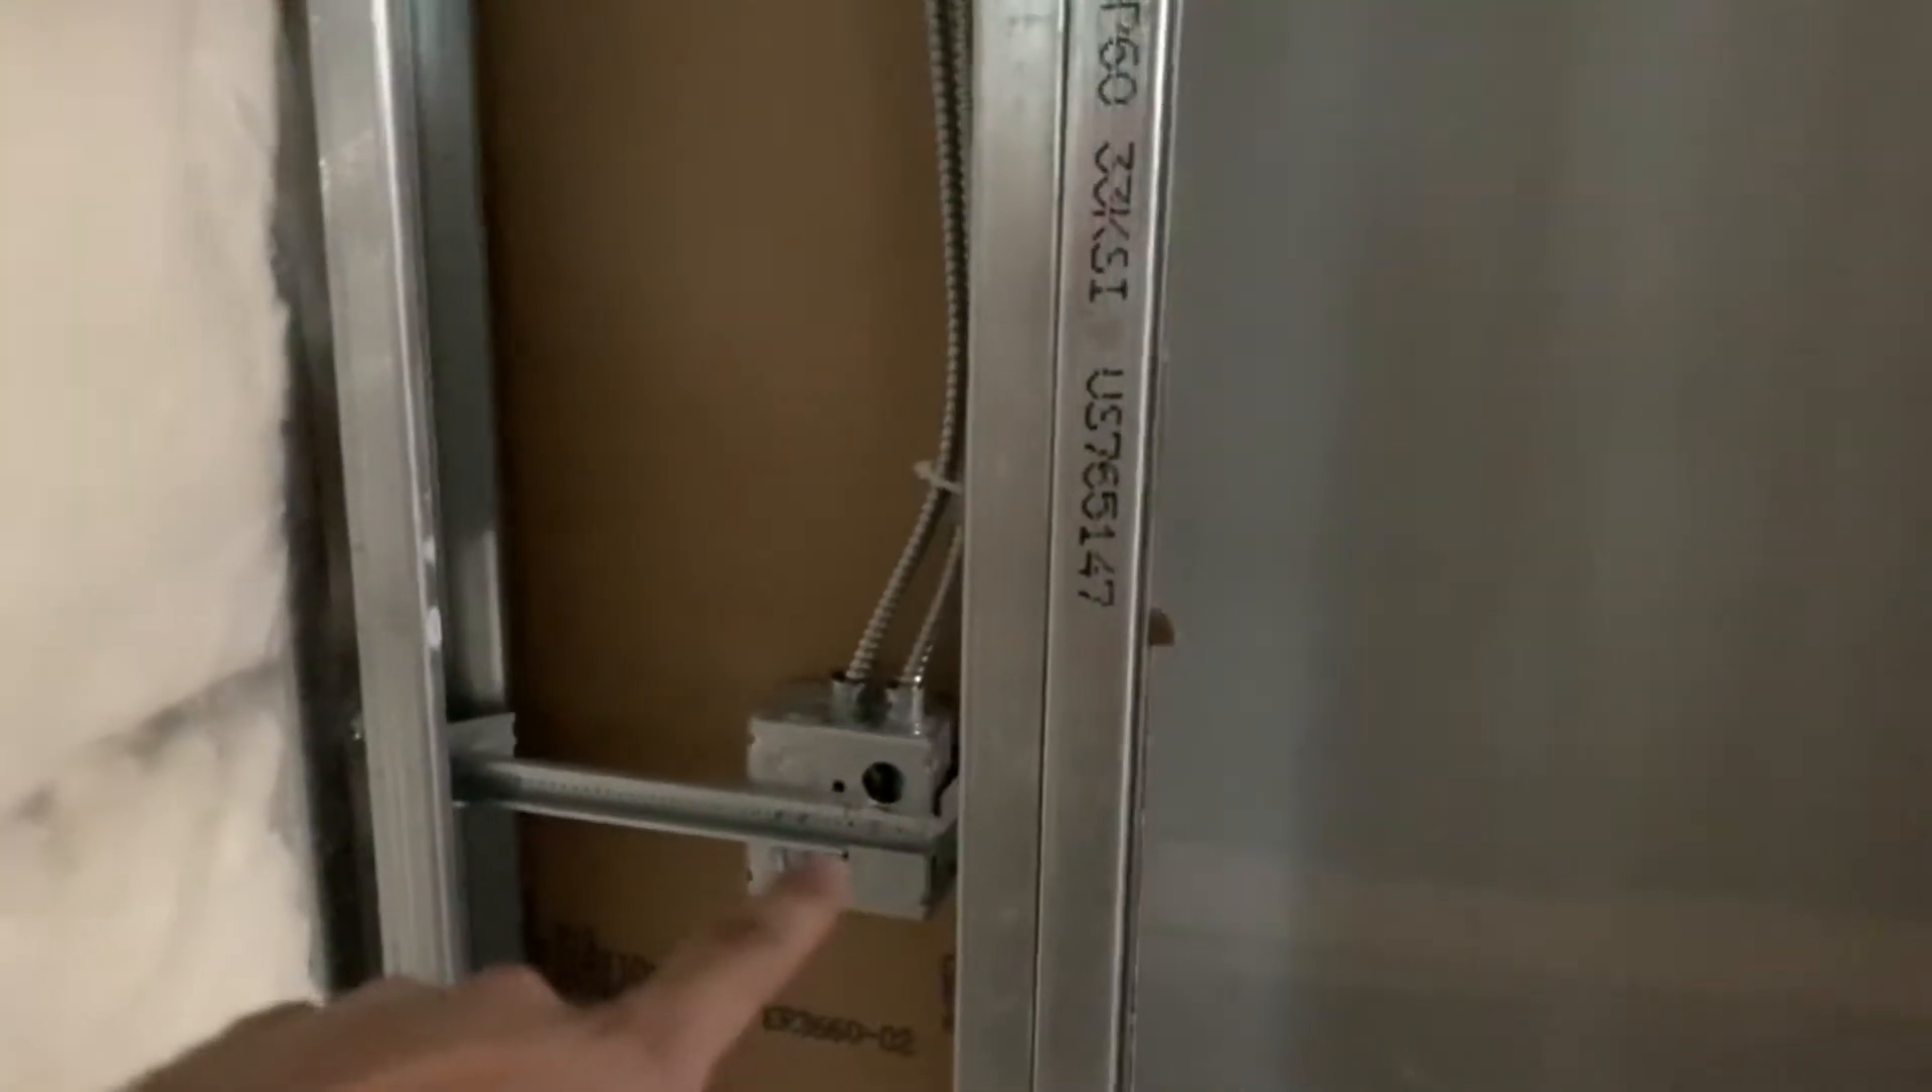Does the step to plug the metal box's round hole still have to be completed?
Yes.